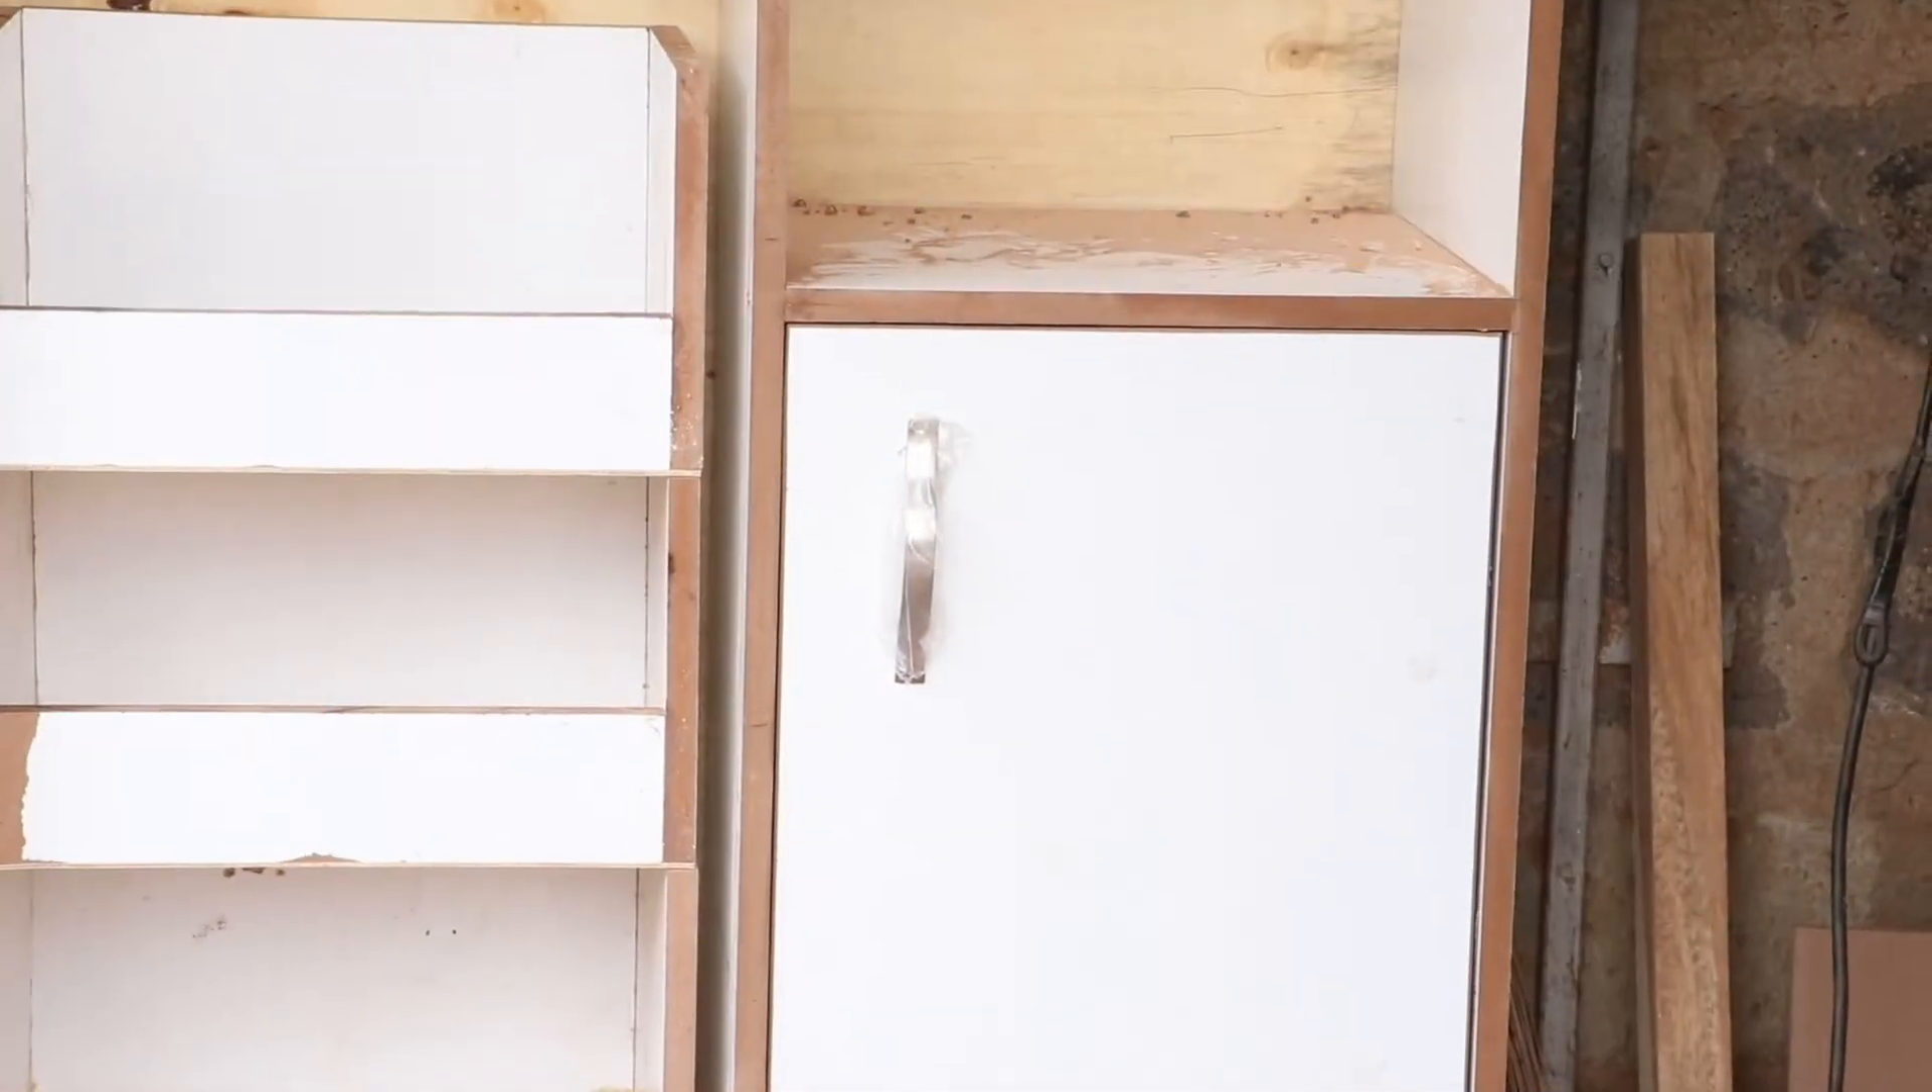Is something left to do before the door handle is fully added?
No.